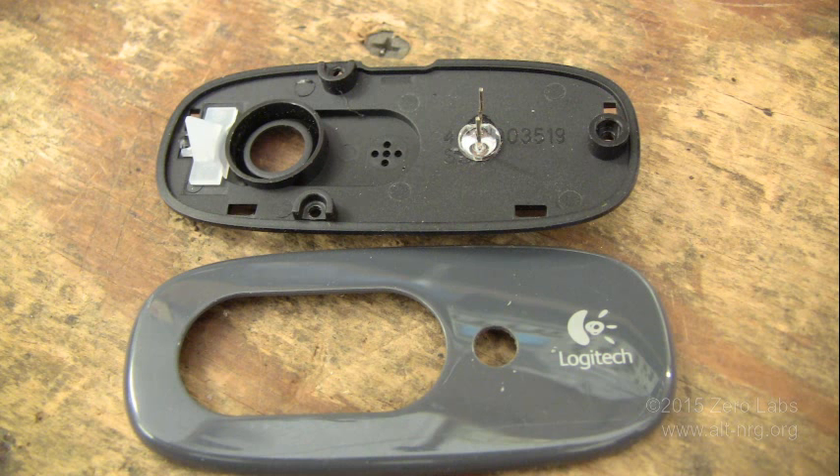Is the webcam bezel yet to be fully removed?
No.